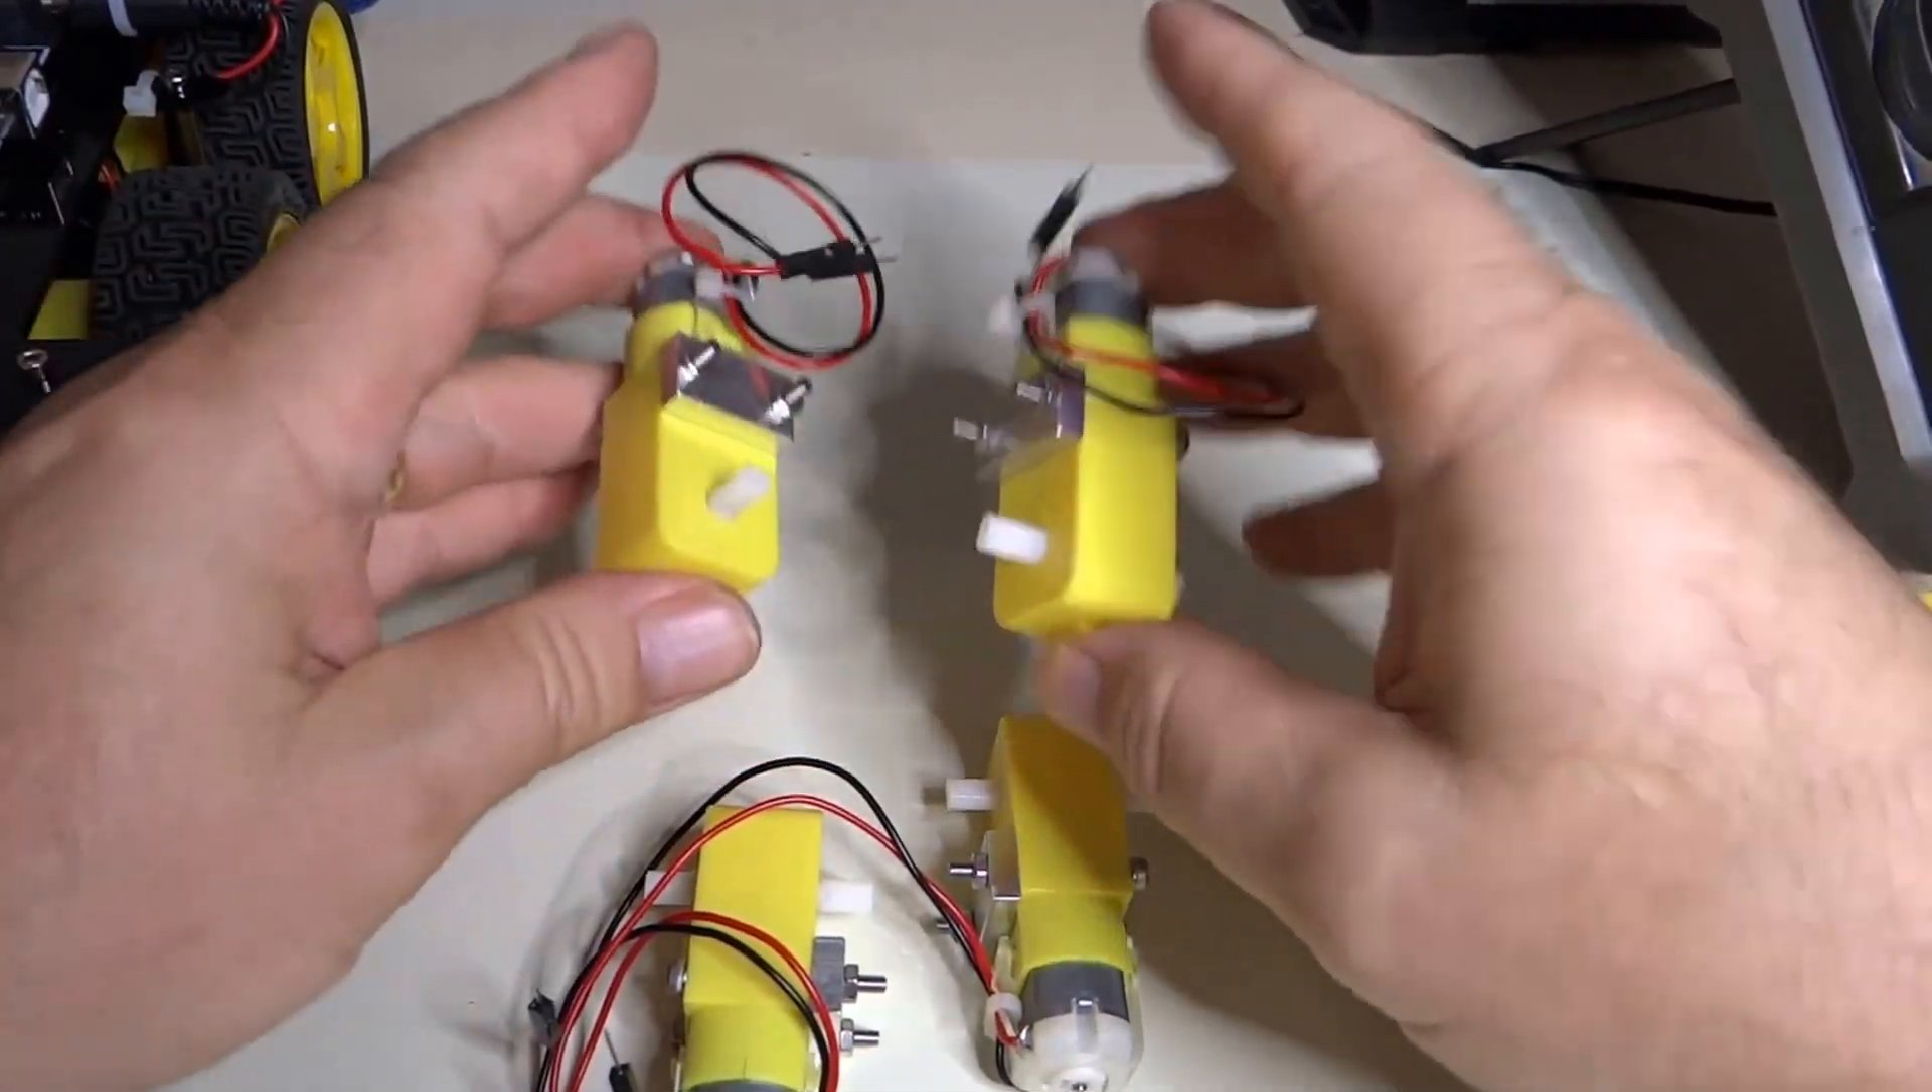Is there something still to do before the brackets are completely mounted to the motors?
No.